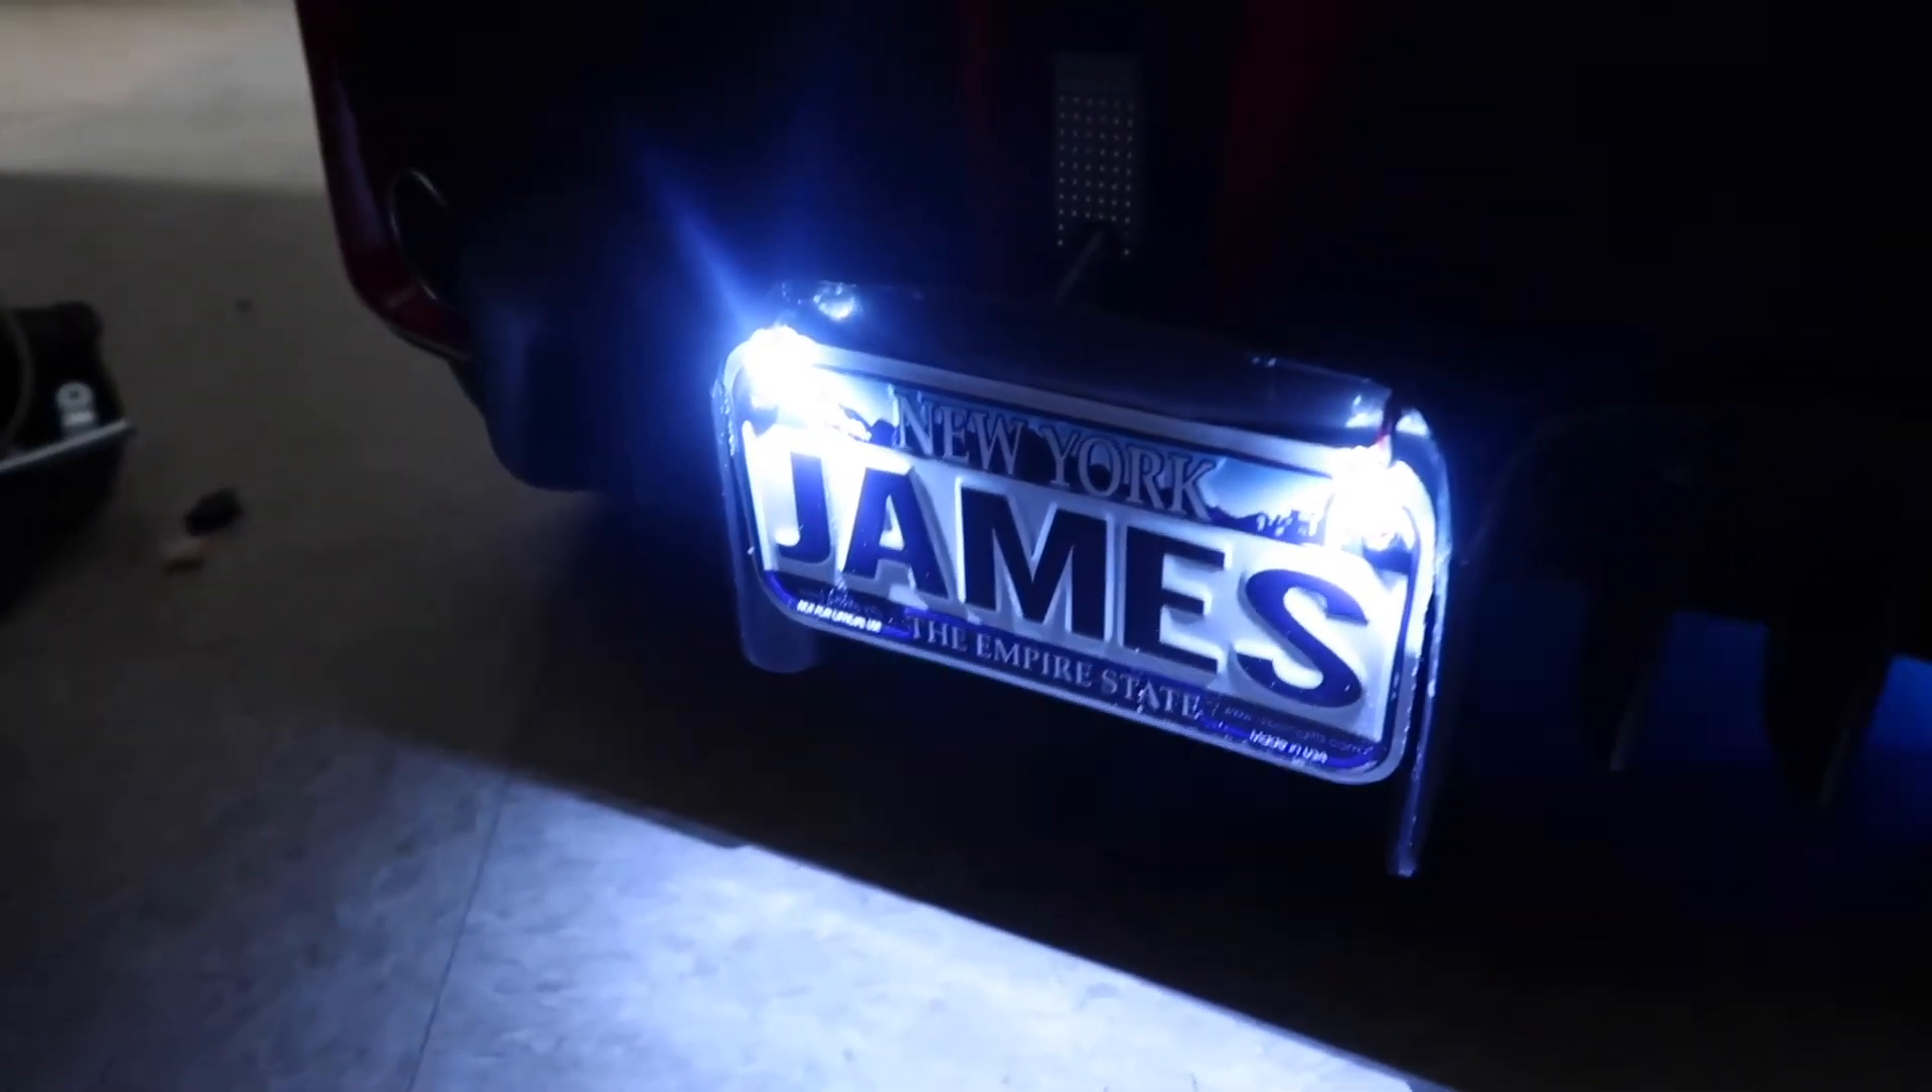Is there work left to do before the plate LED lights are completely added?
No.